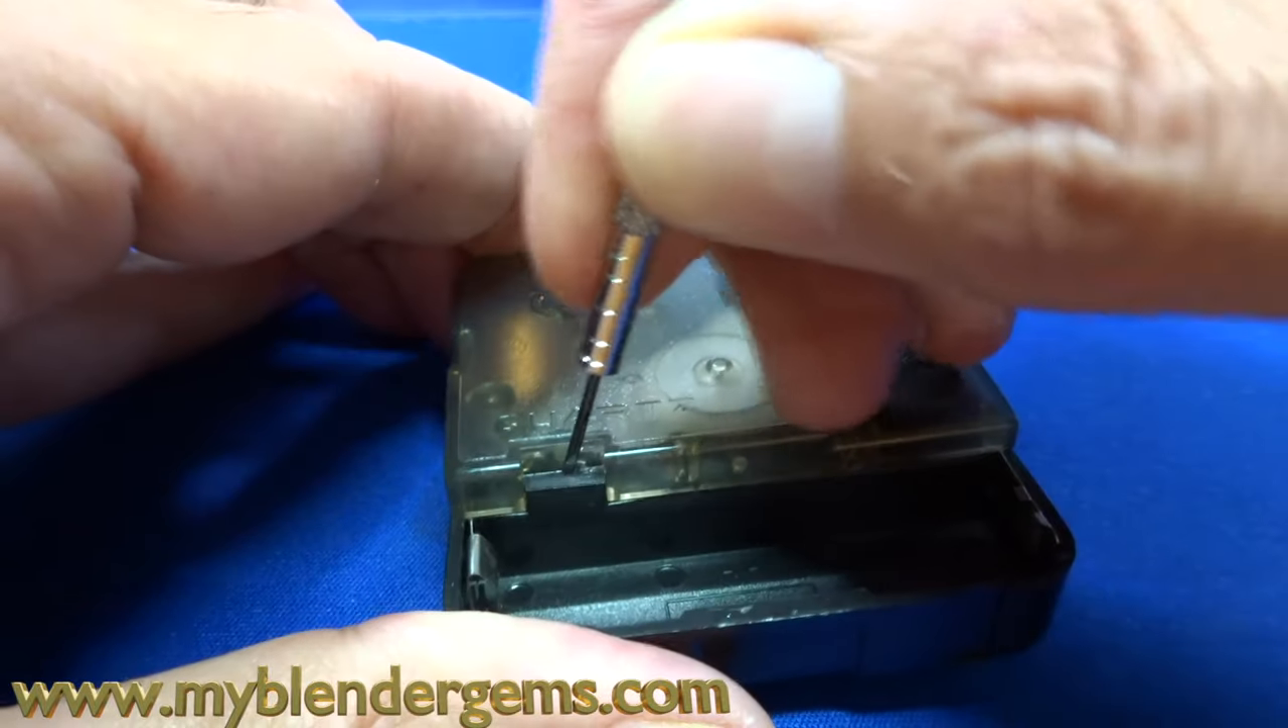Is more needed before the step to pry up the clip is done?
Yes.